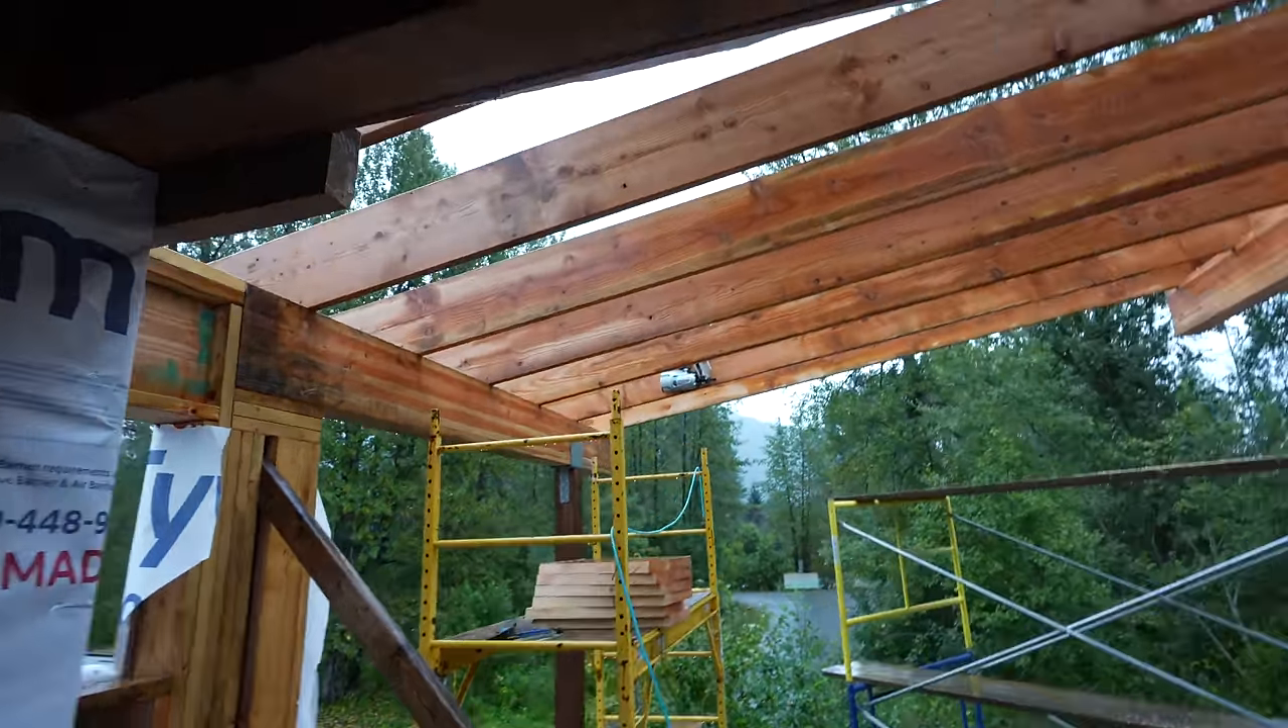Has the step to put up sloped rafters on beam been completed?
Yes.